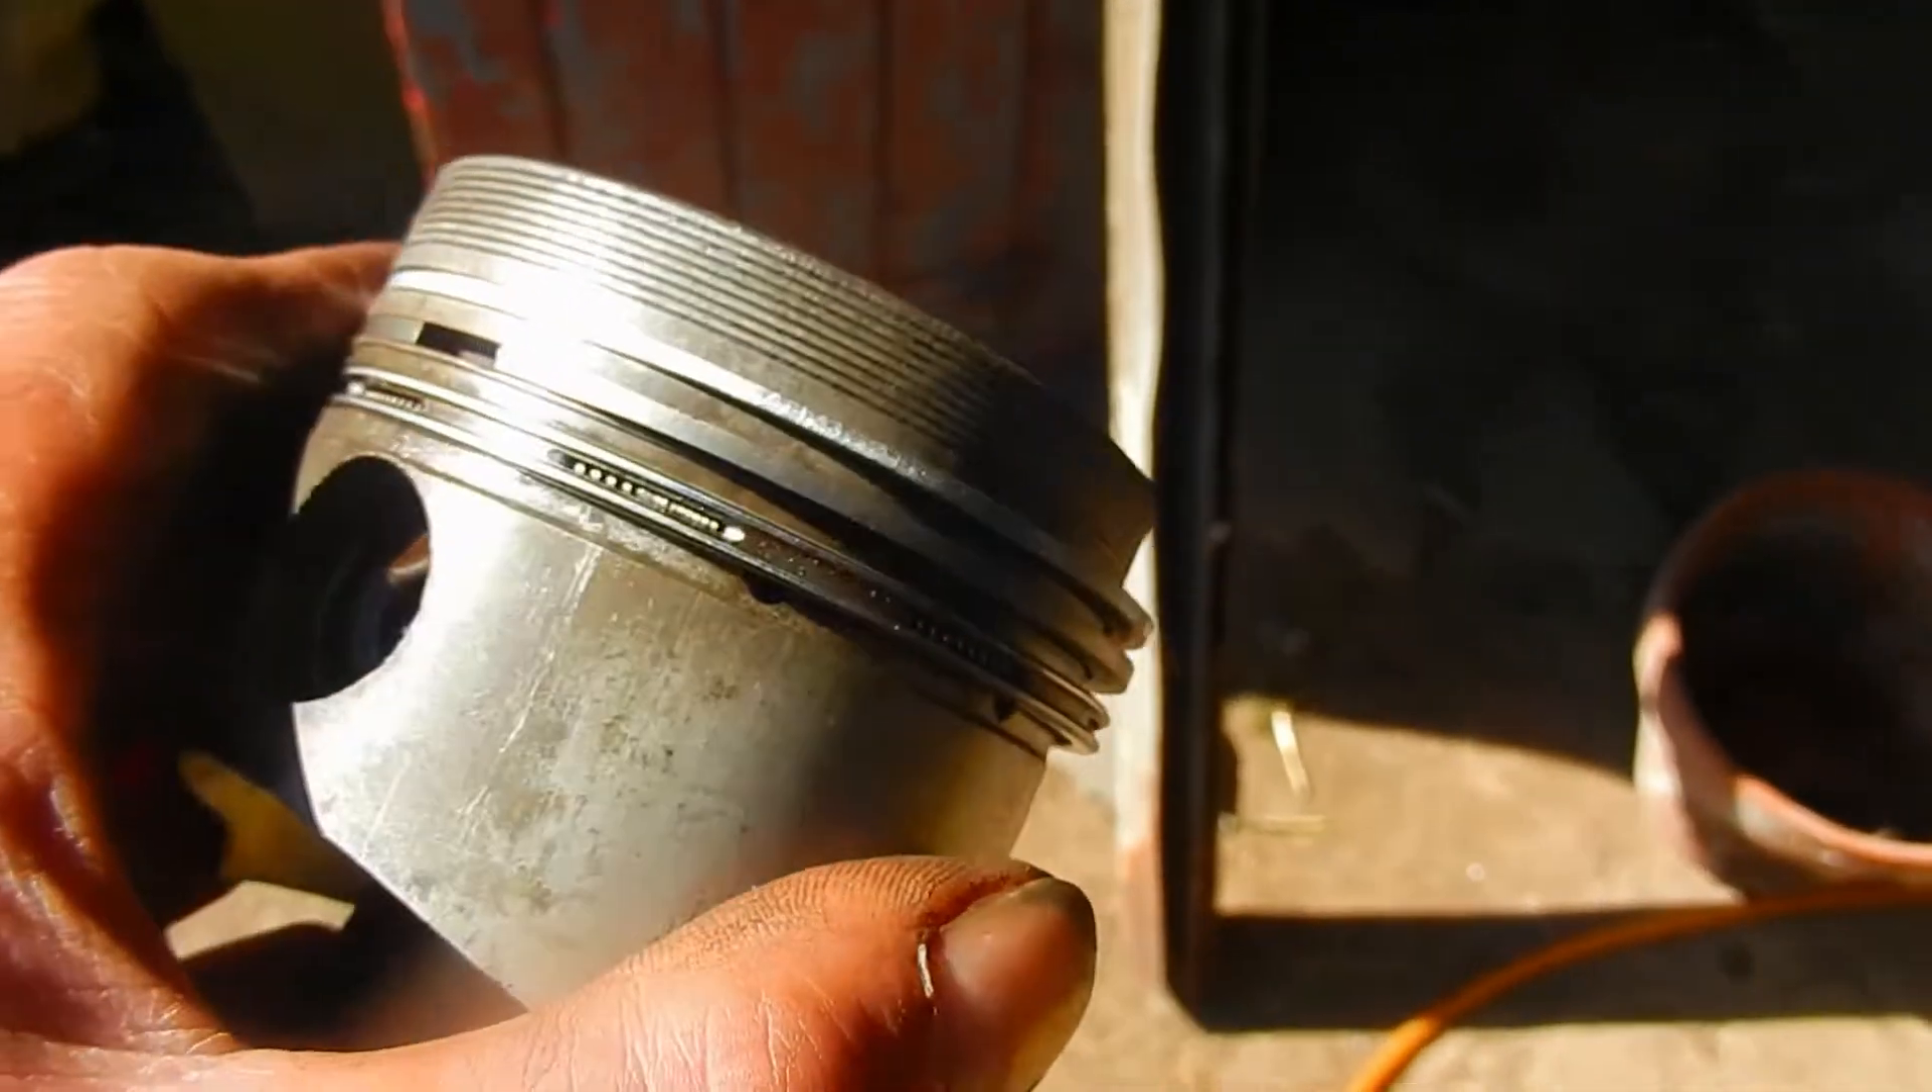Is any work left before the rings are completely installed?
No.